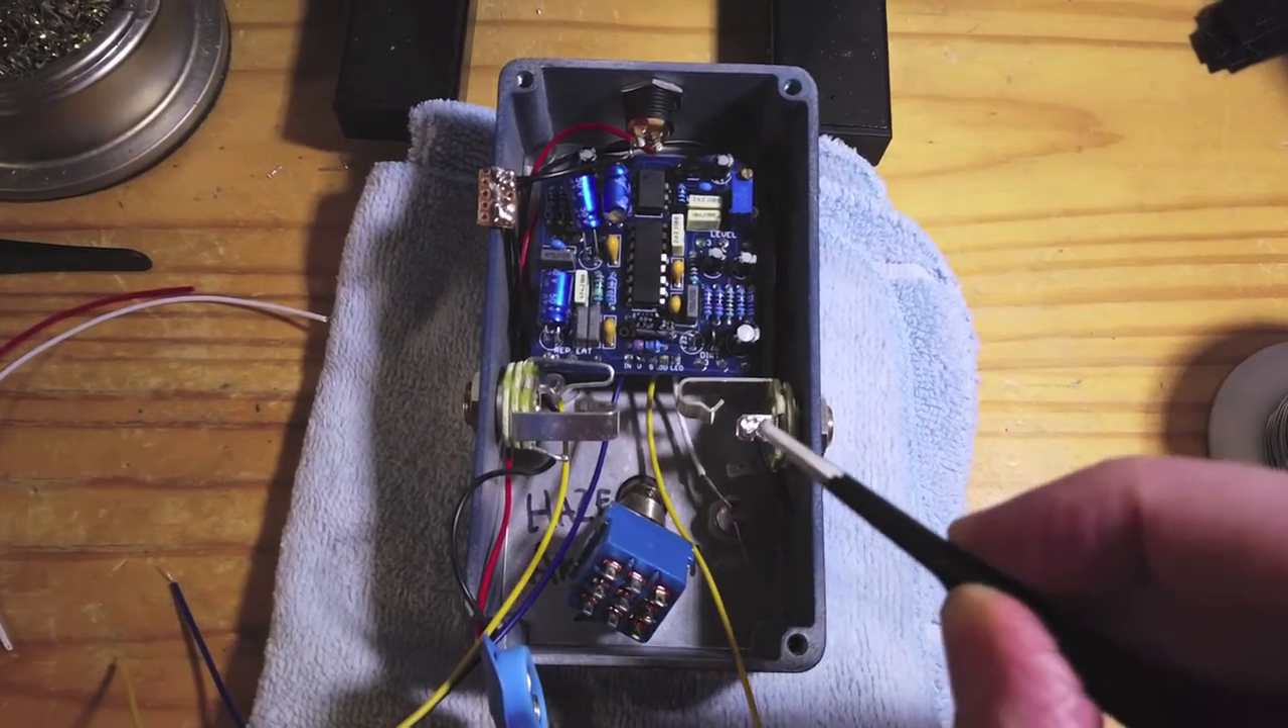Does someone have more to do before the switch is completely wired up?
Yes.